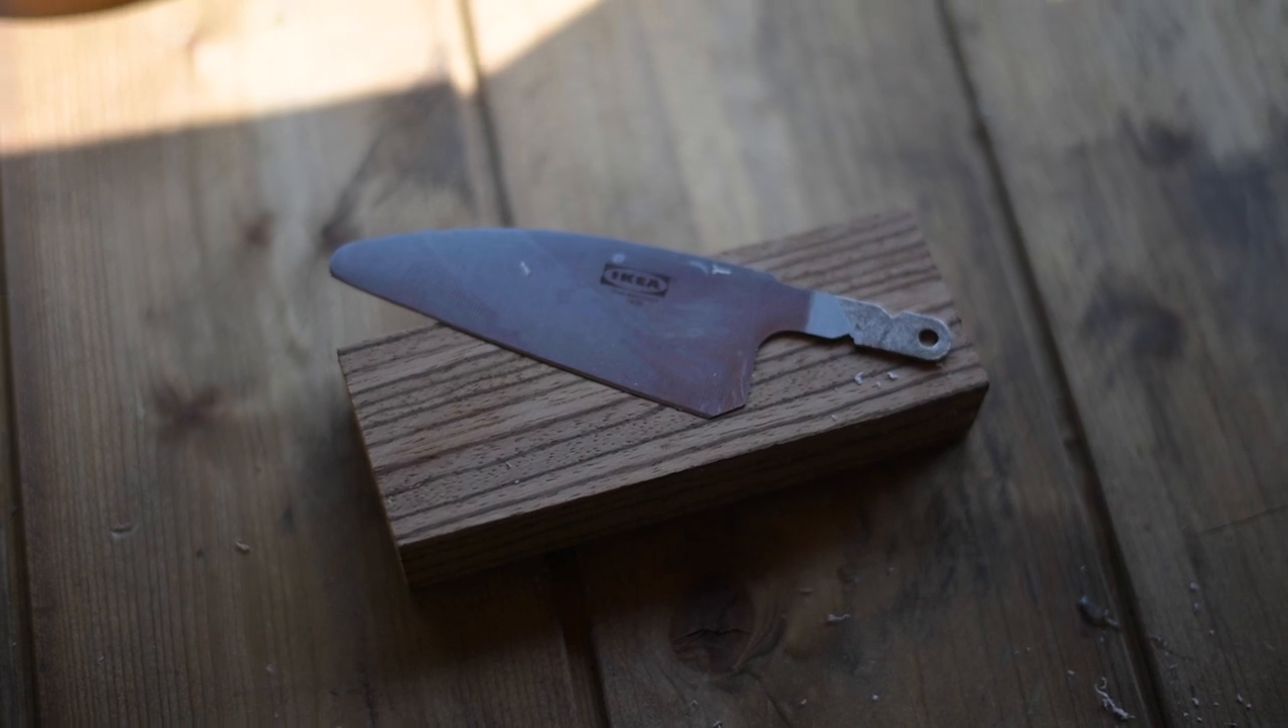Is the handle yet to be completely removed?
No.